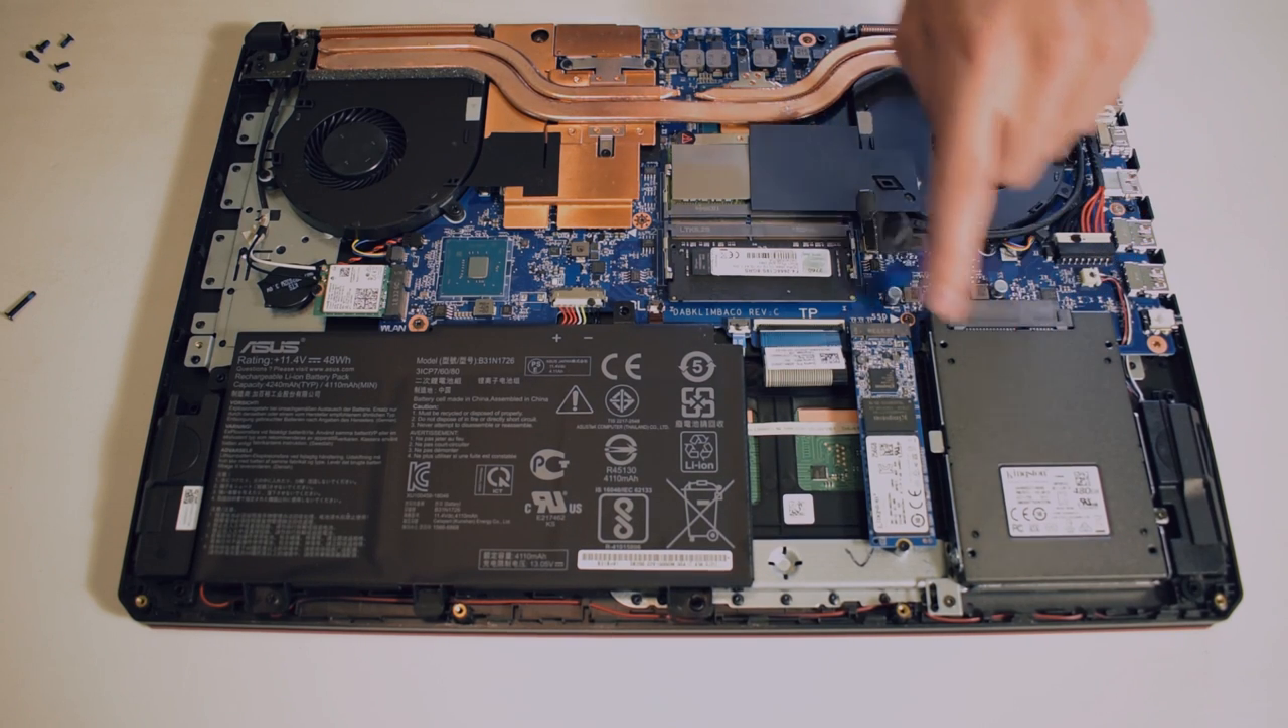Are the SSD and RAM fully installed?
Yes.